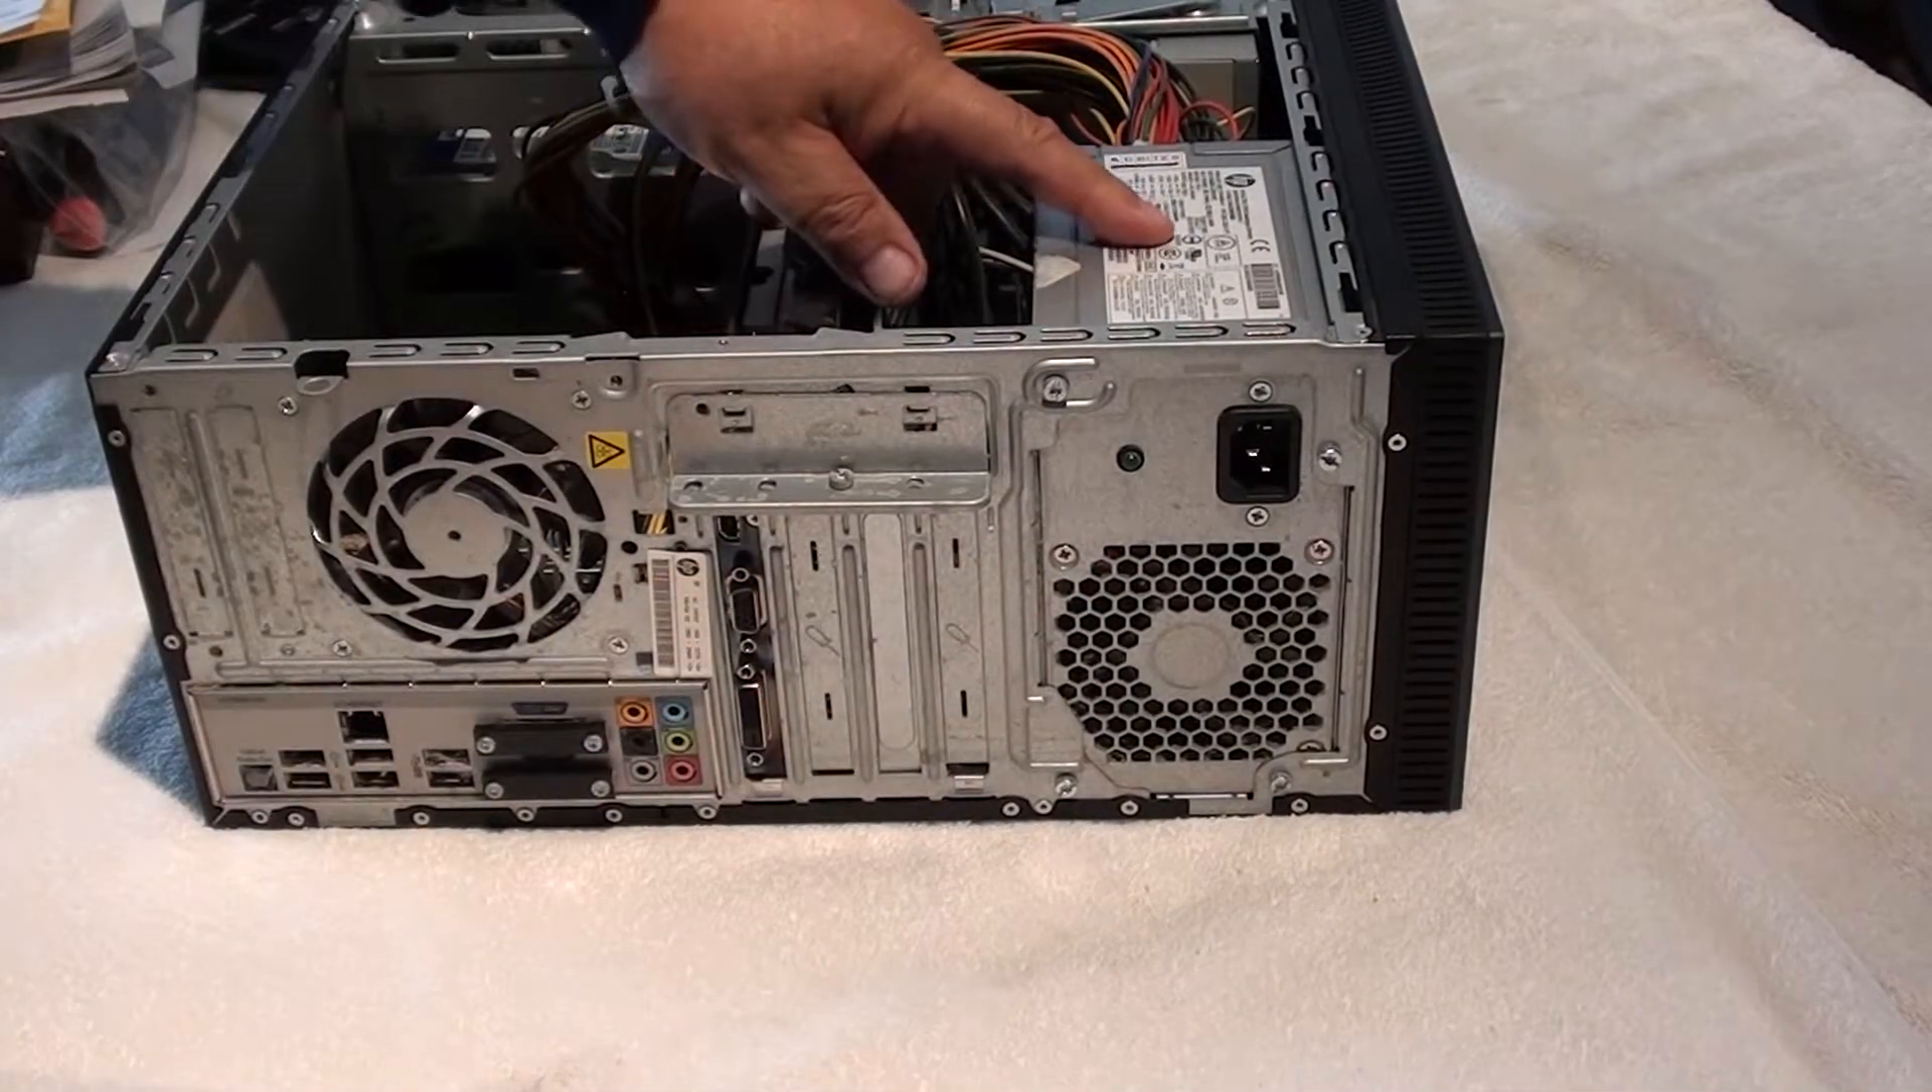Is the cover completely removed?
Yes.